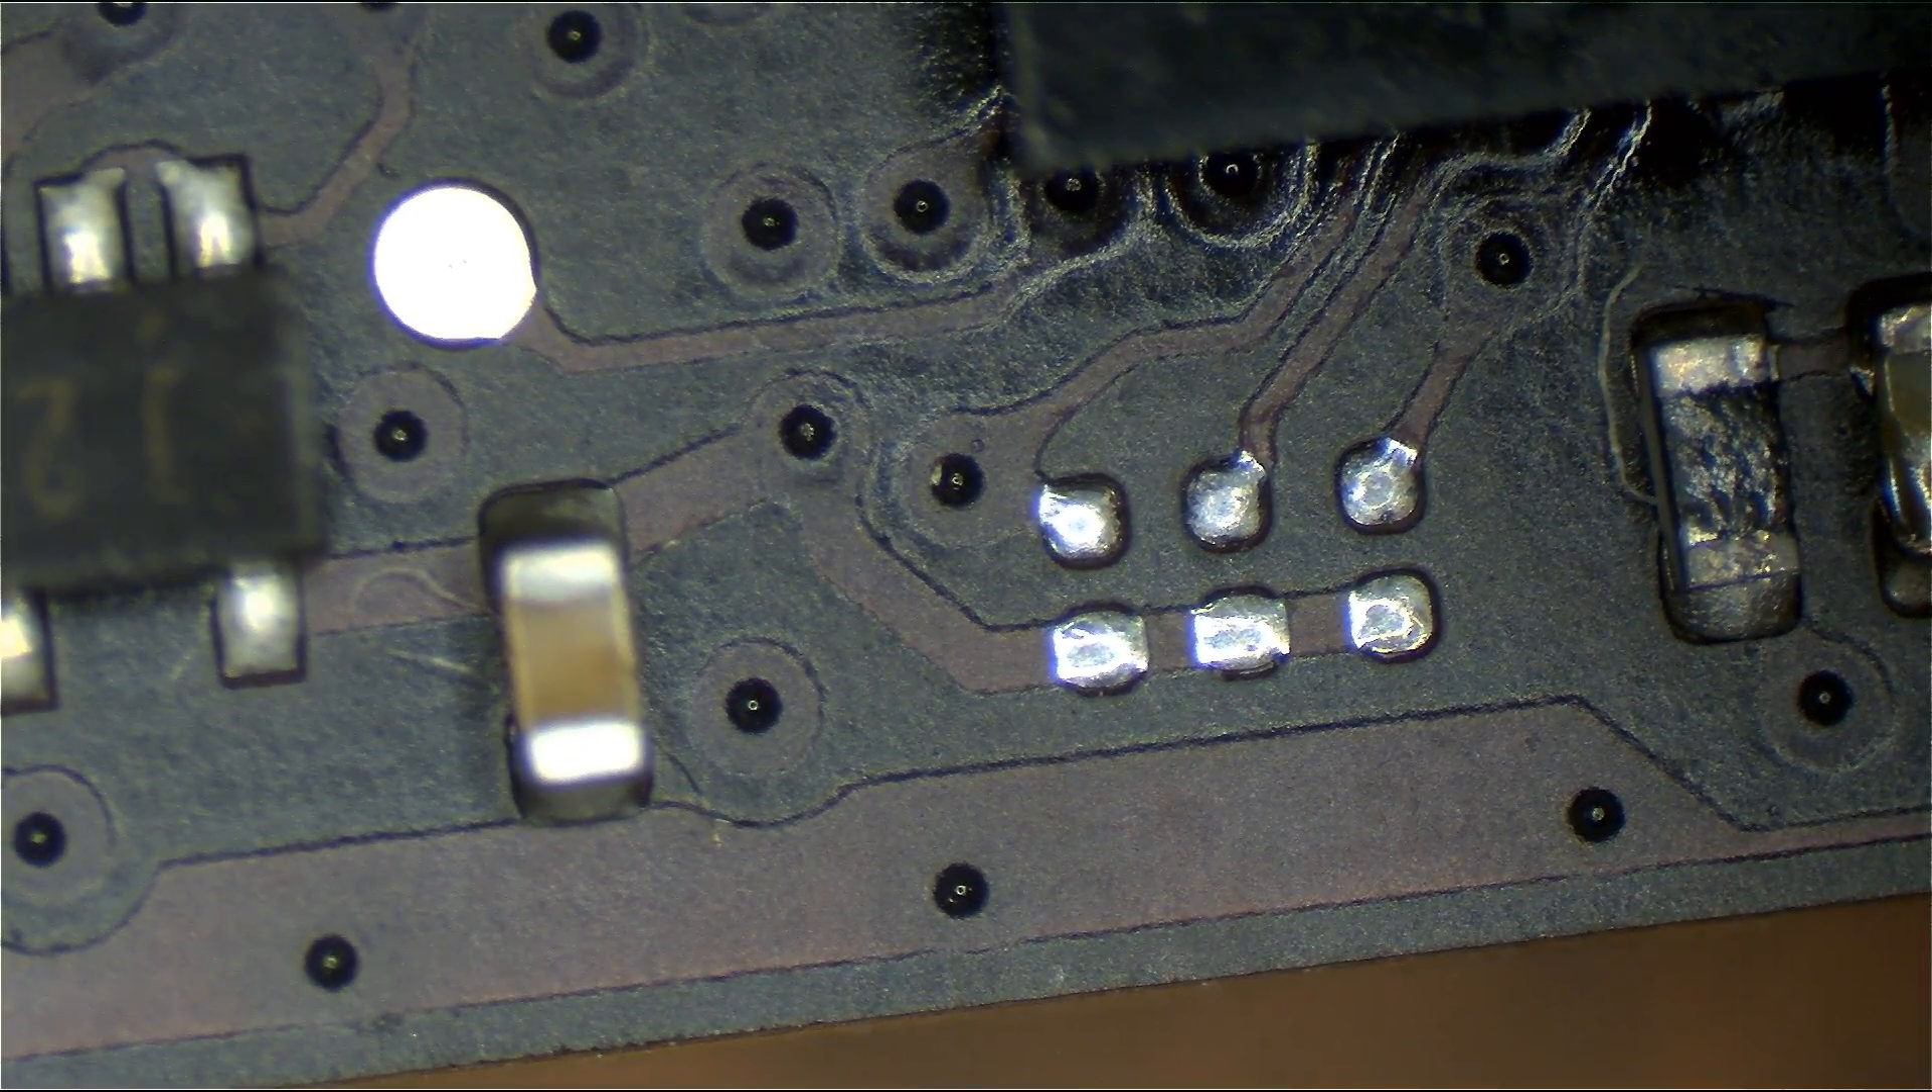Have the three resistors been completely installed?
No.